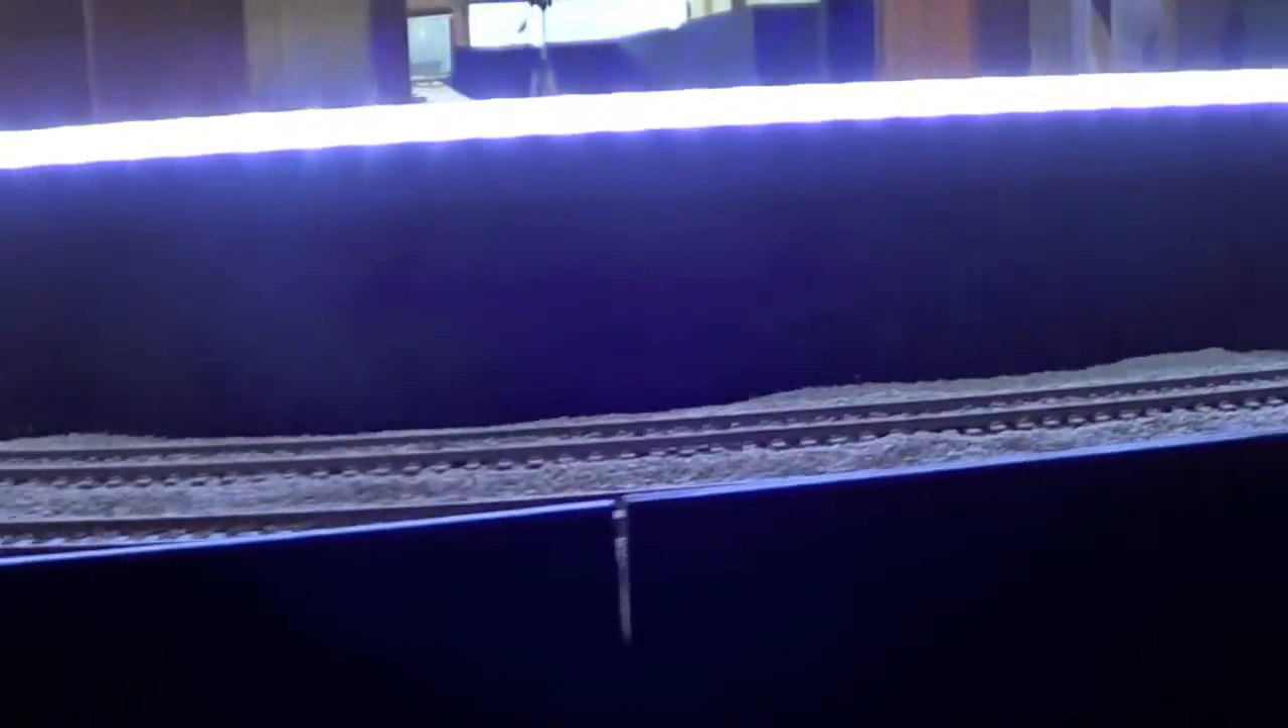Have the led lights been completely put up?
Yes.